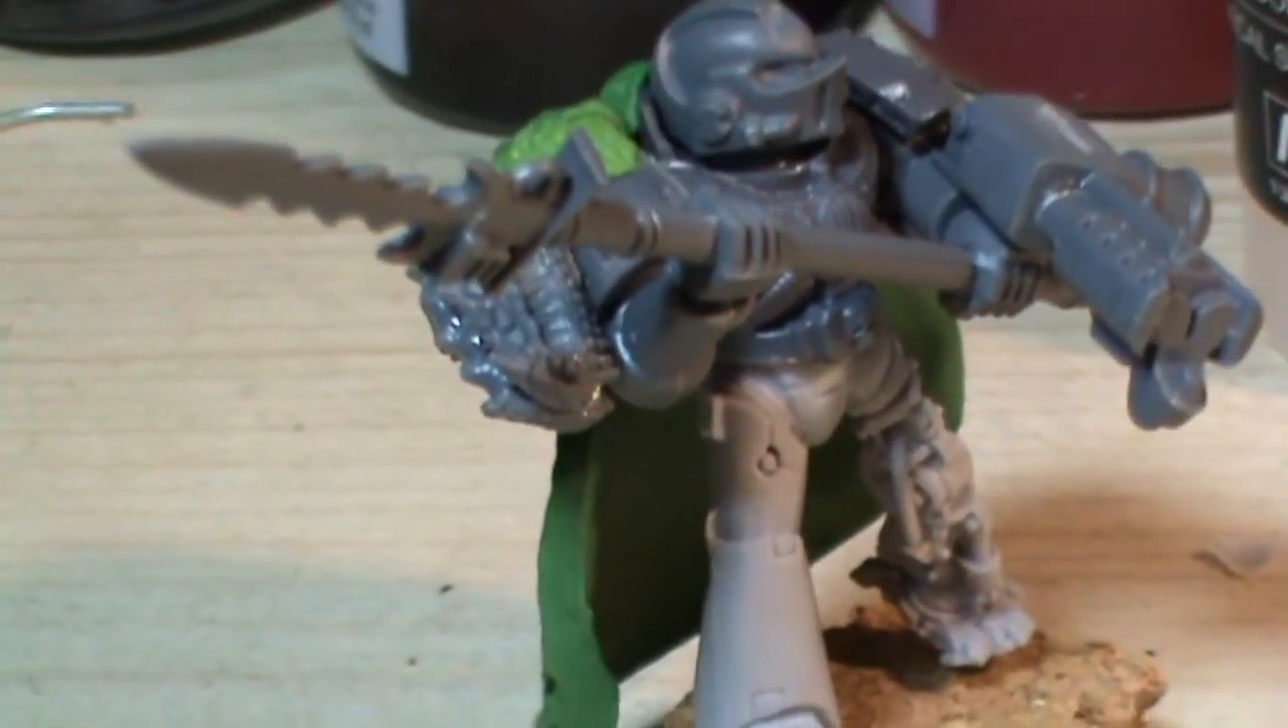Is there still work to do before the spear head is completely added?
No.